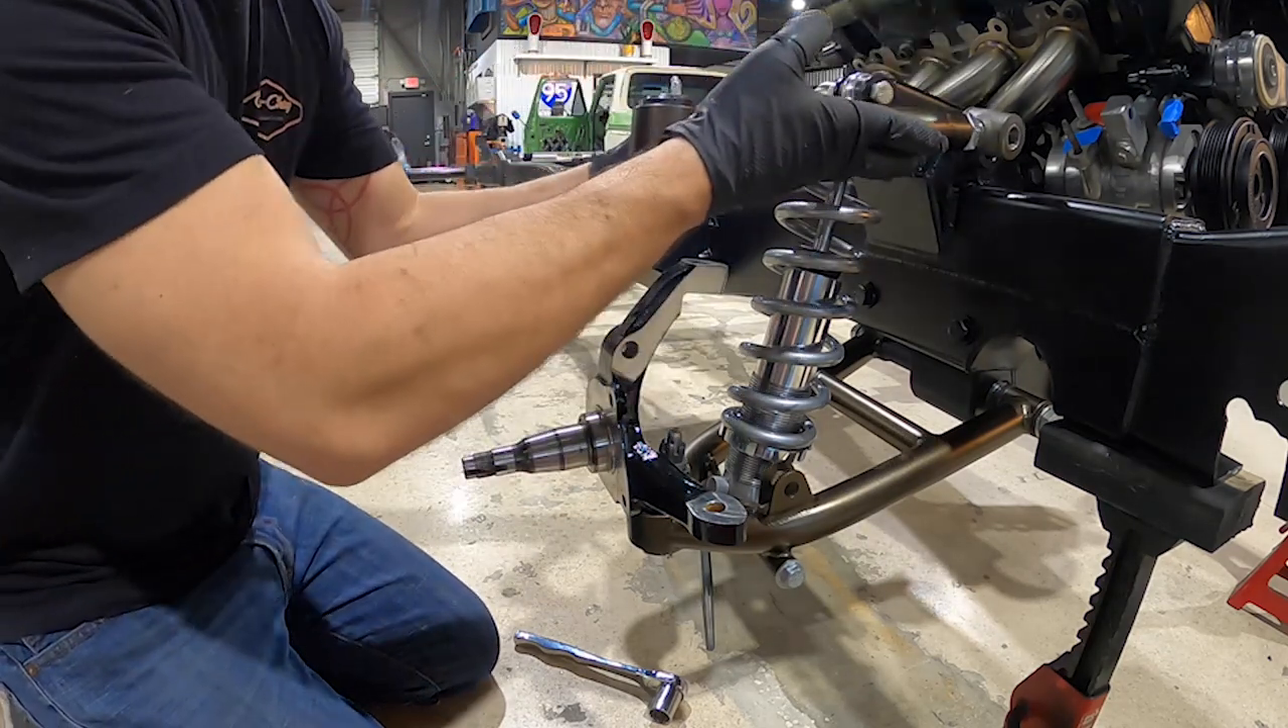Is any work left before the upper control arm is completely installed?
Yes.